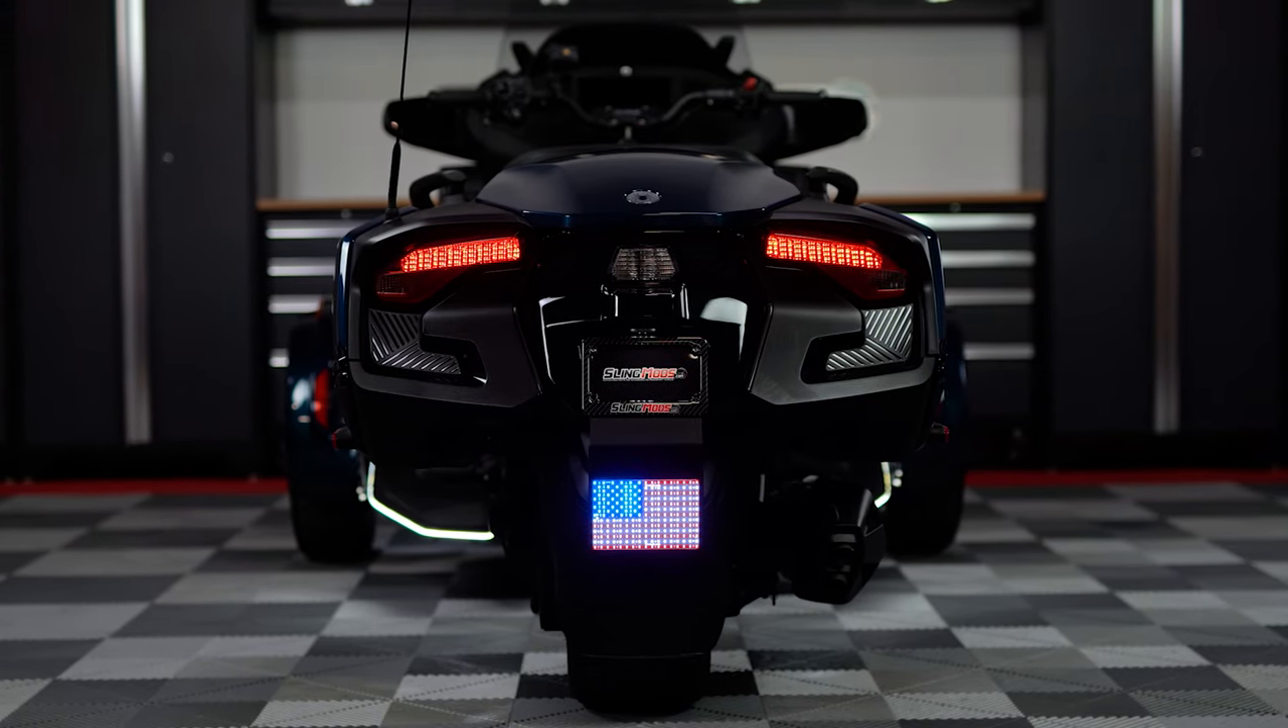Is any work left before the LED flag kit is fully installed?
No.